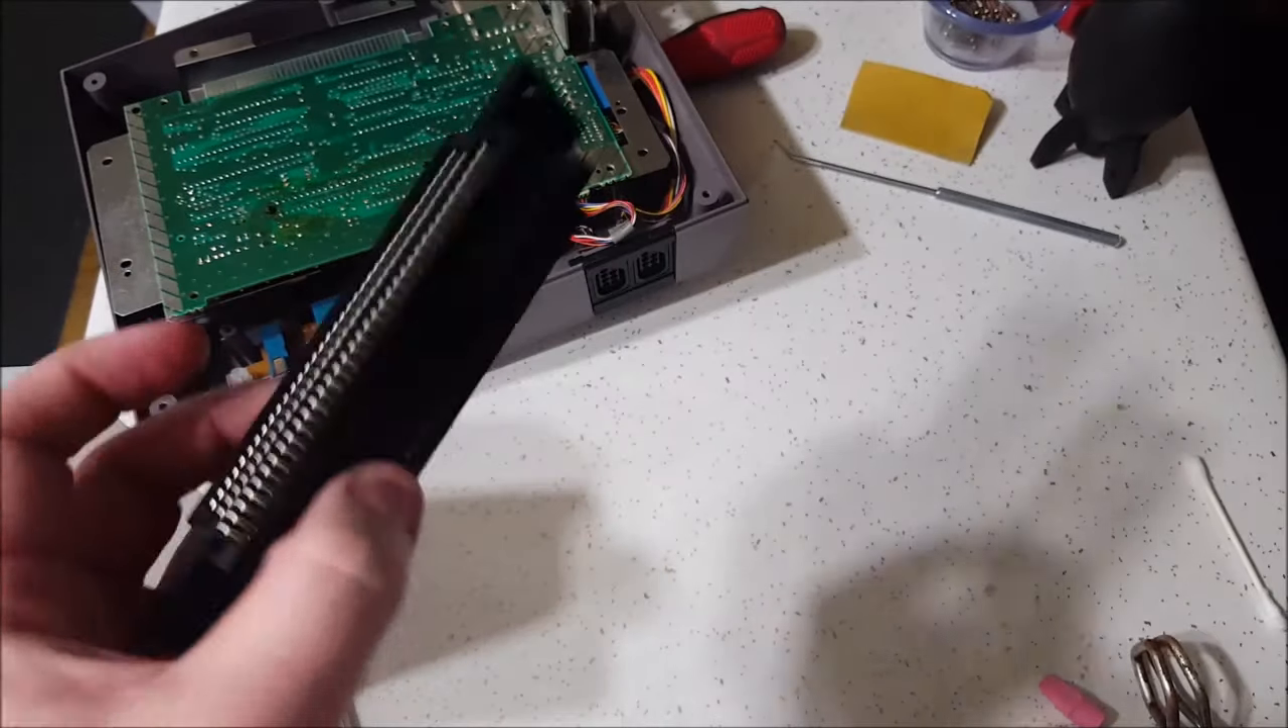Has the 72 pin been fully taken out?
Yes.